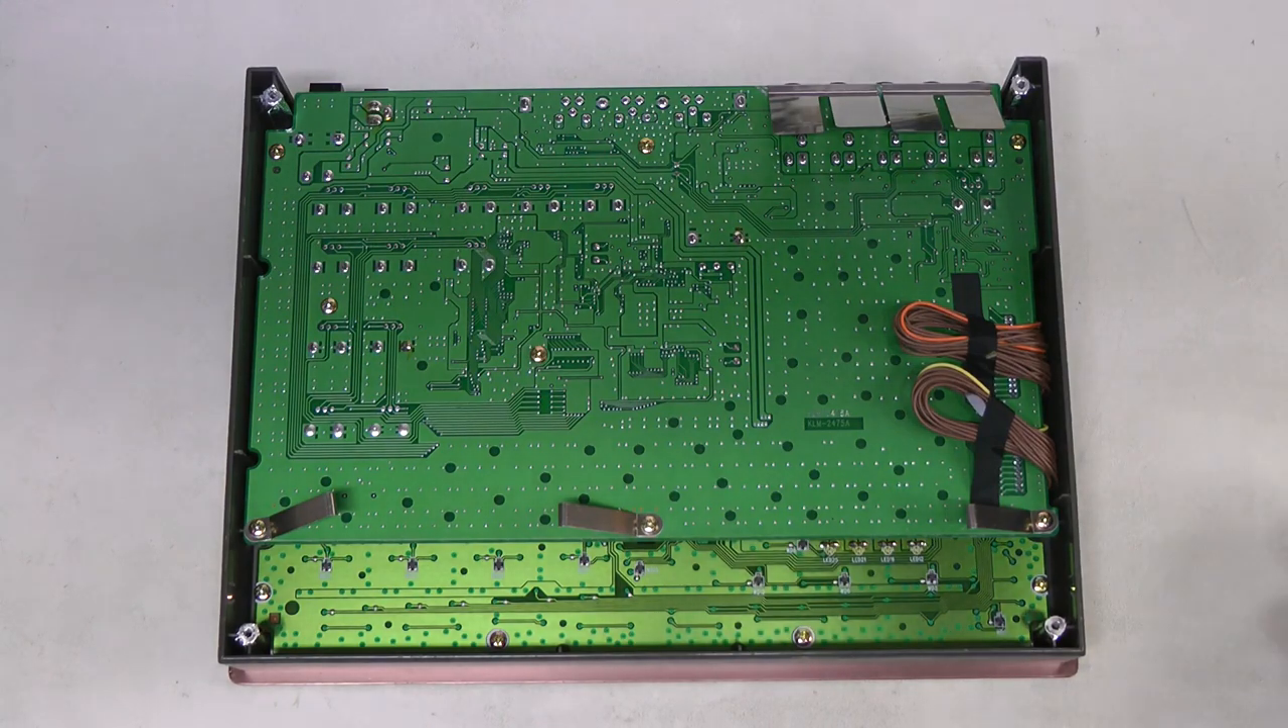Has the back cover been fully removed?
Yes.